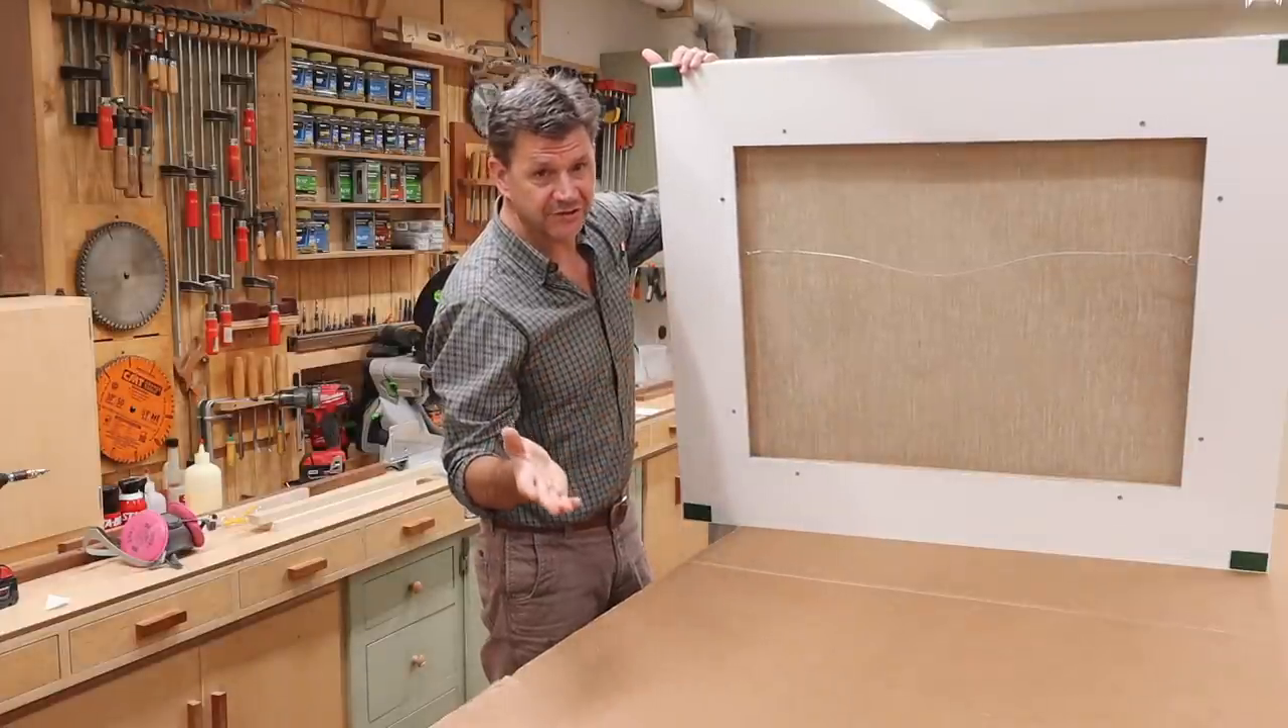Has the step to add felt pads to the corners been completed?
Yes.